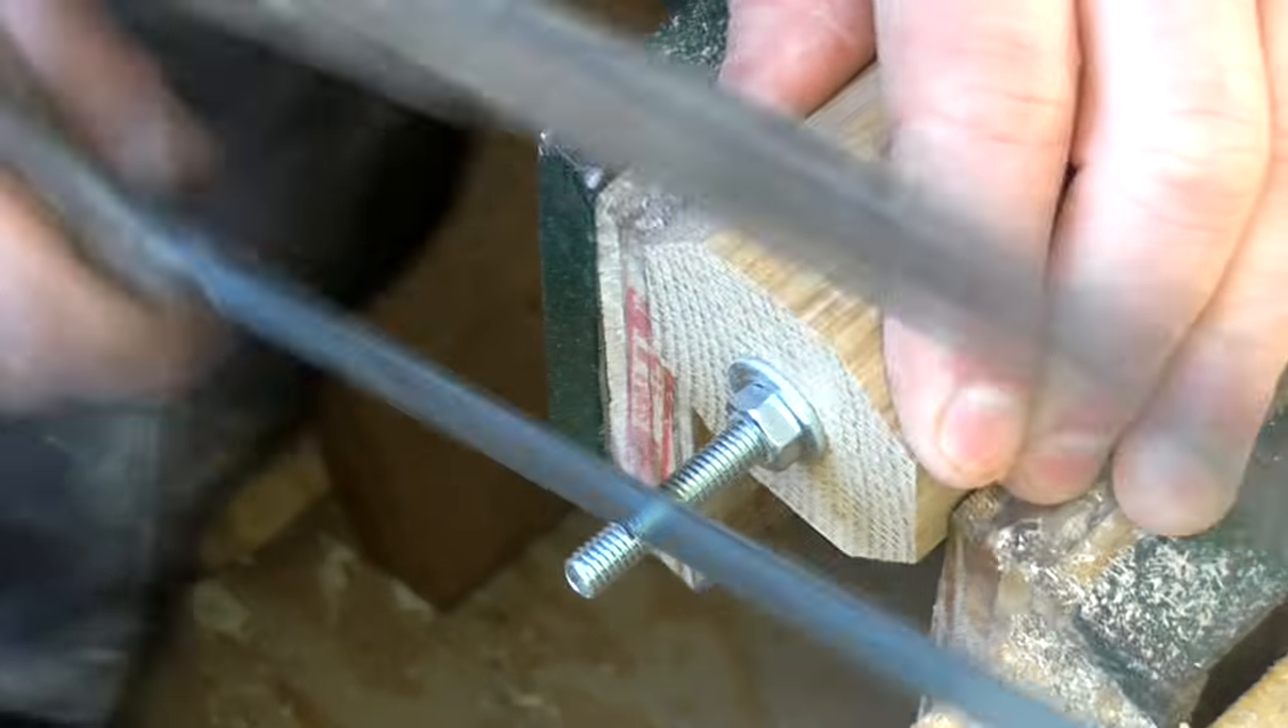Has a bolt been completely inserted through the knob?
Yes.